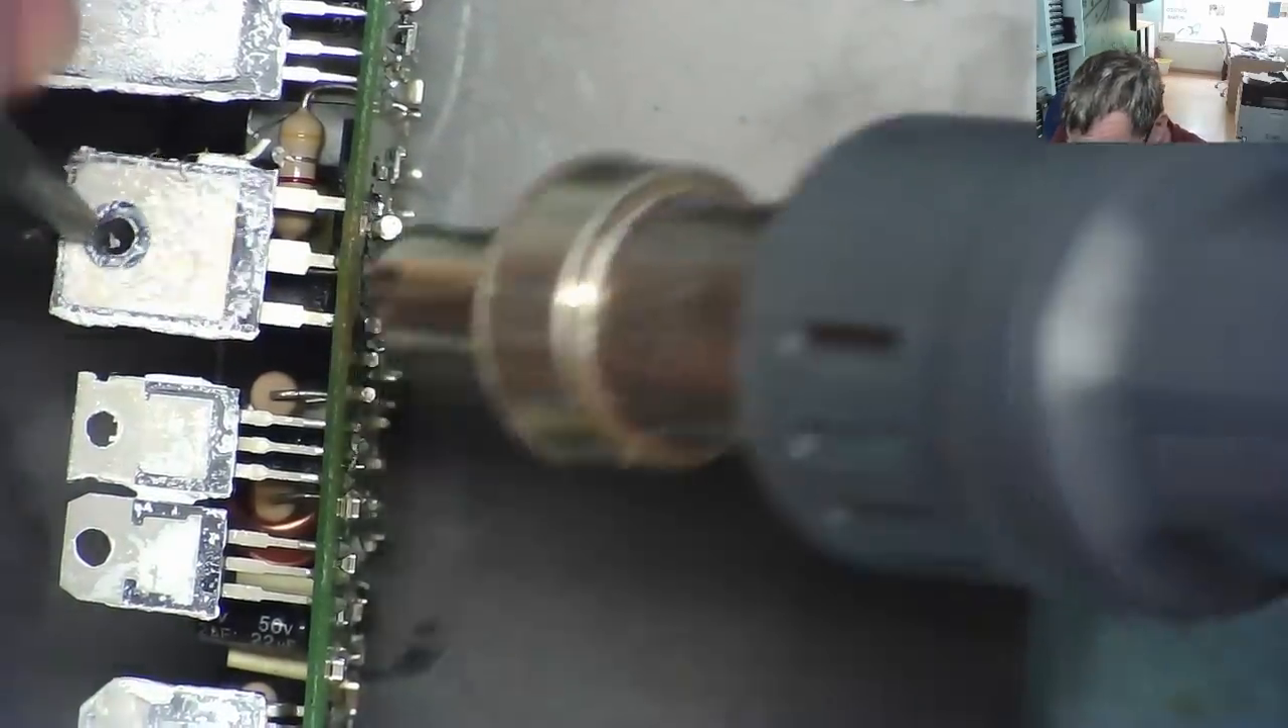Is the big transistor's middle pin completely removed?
No.